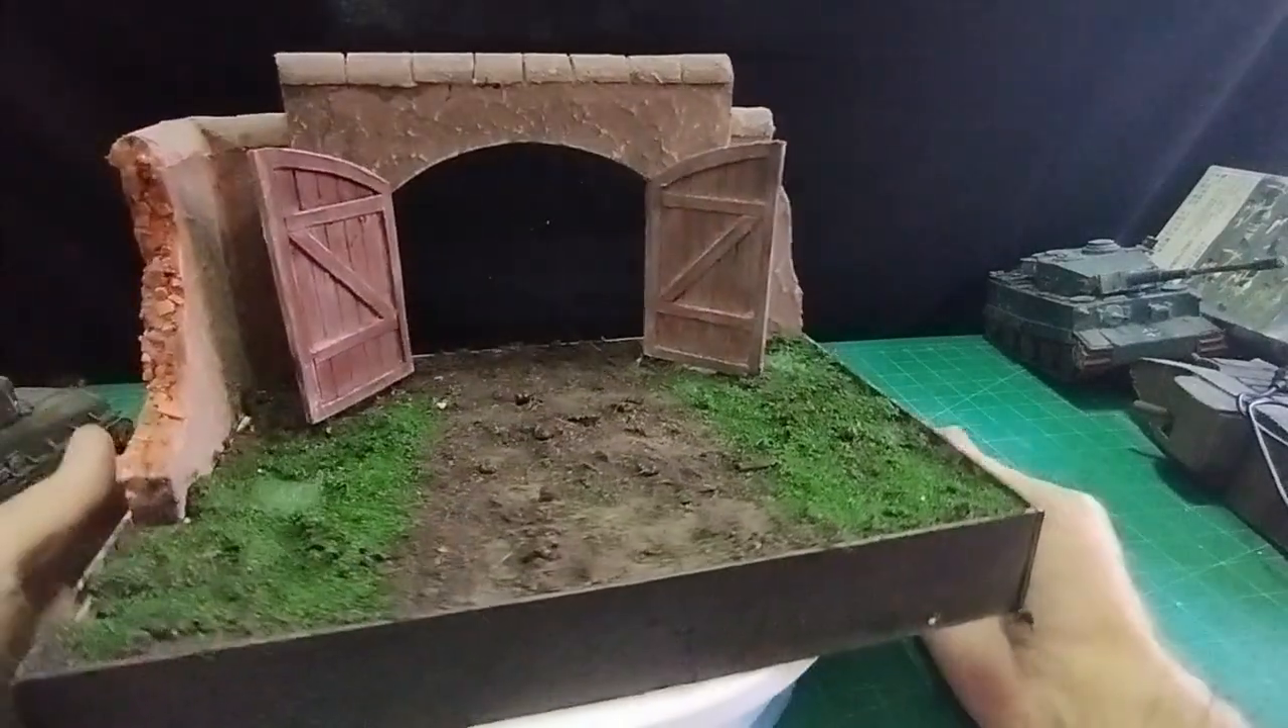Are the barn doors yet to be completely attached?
No.